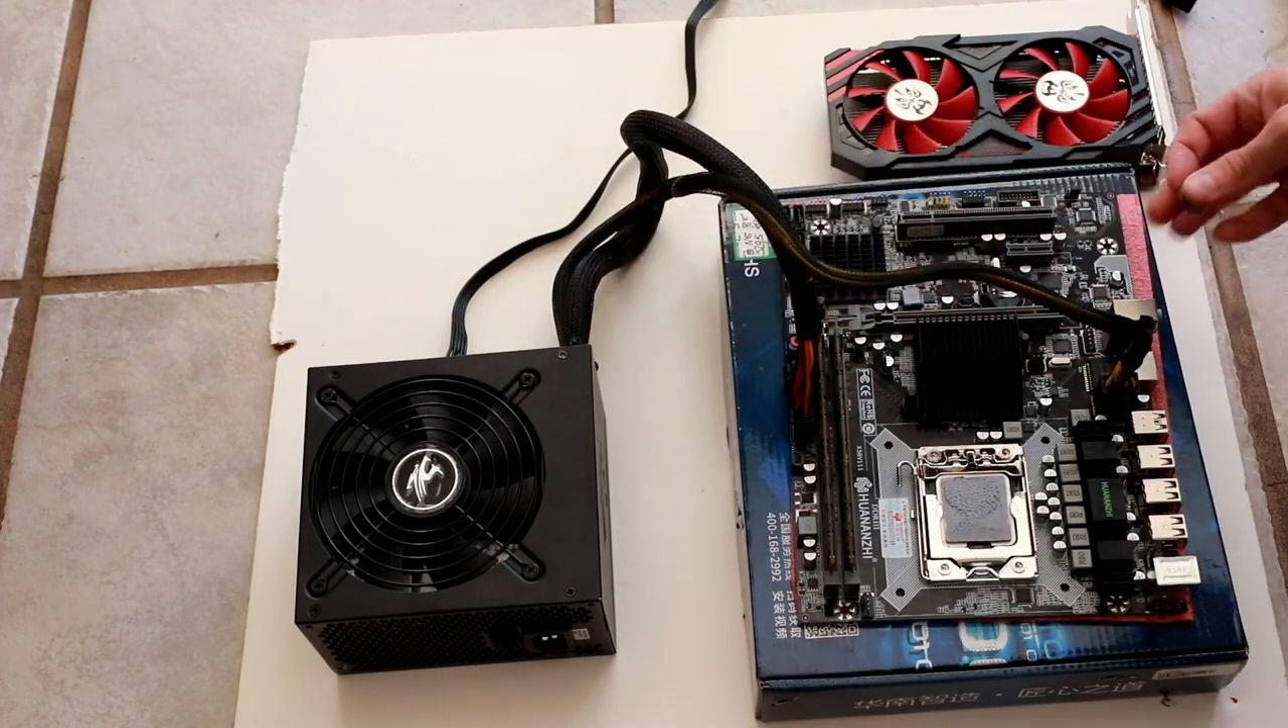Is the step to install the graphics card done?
No.